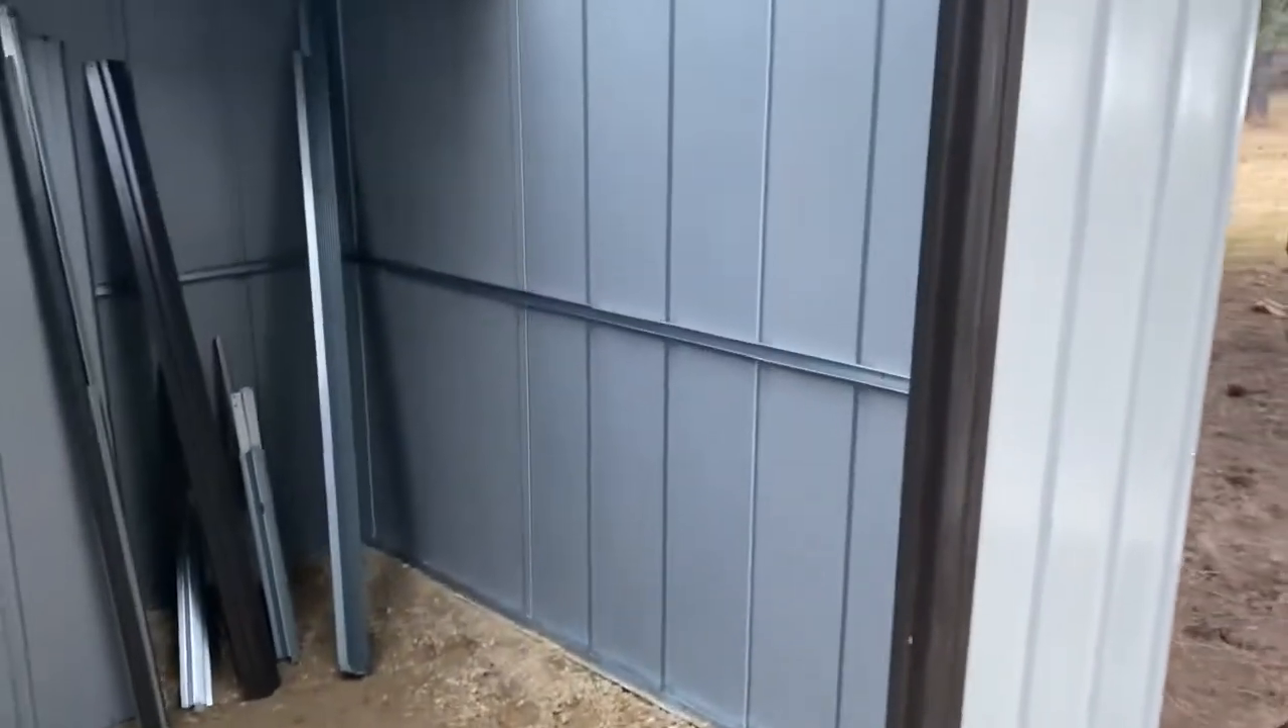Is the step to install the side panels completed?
Yes.